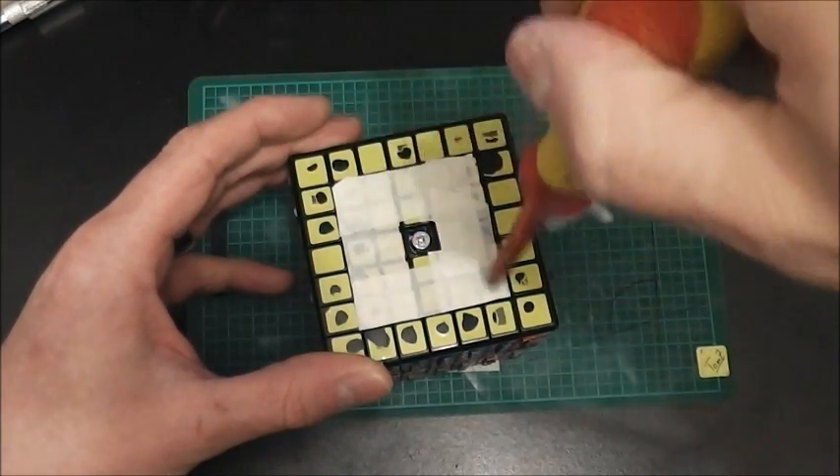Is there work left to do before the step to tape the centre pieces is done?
No.